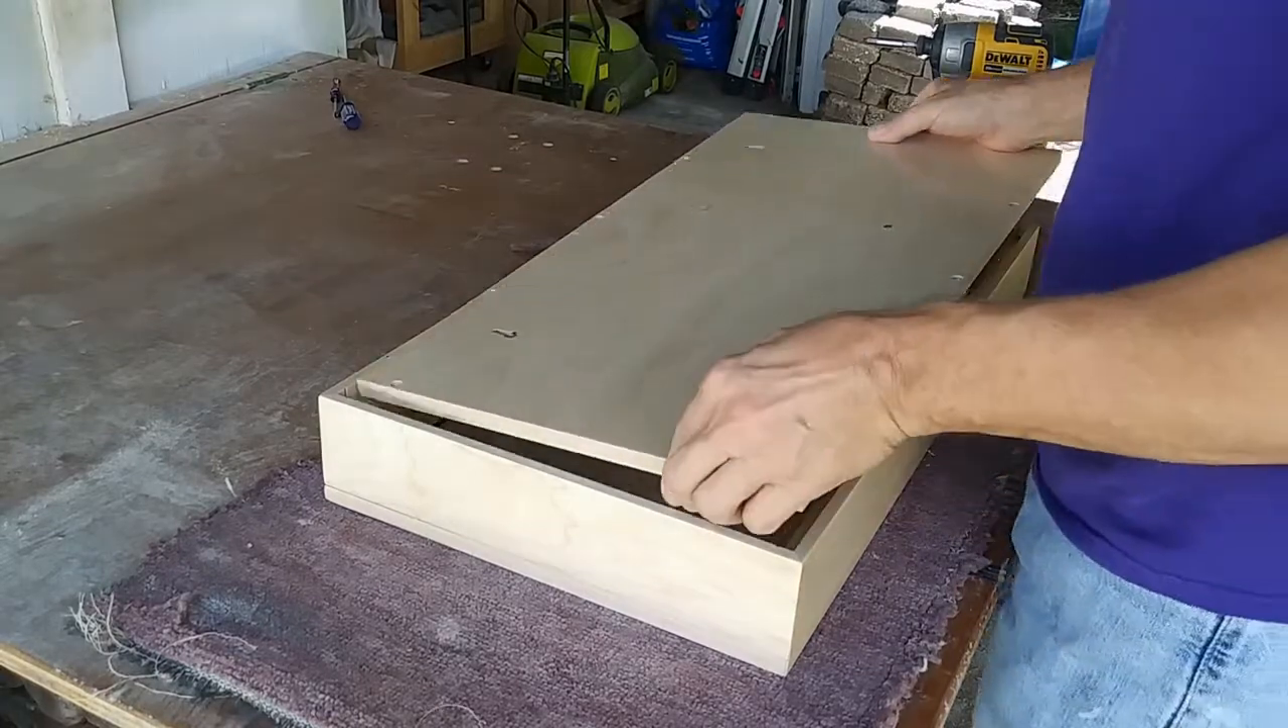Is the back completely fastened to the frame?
No.